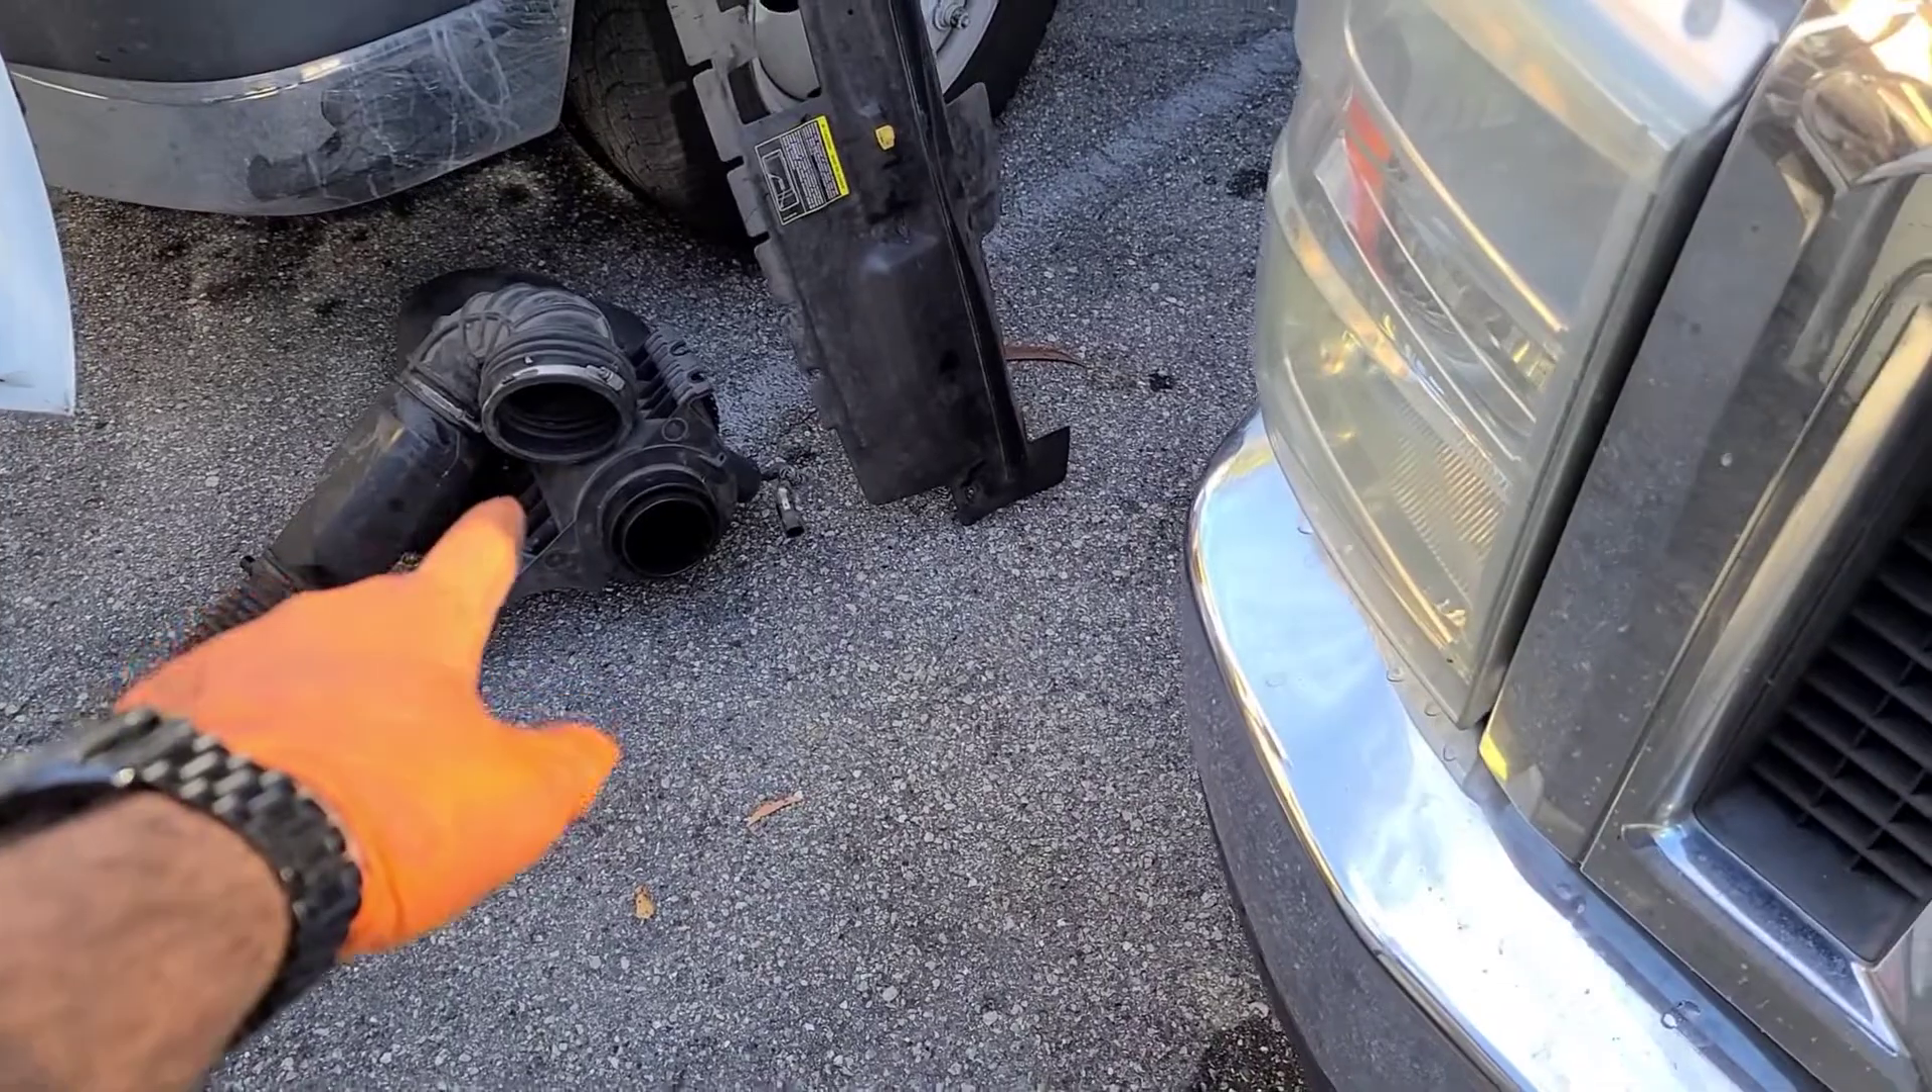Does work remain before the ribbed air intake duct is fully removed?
No.